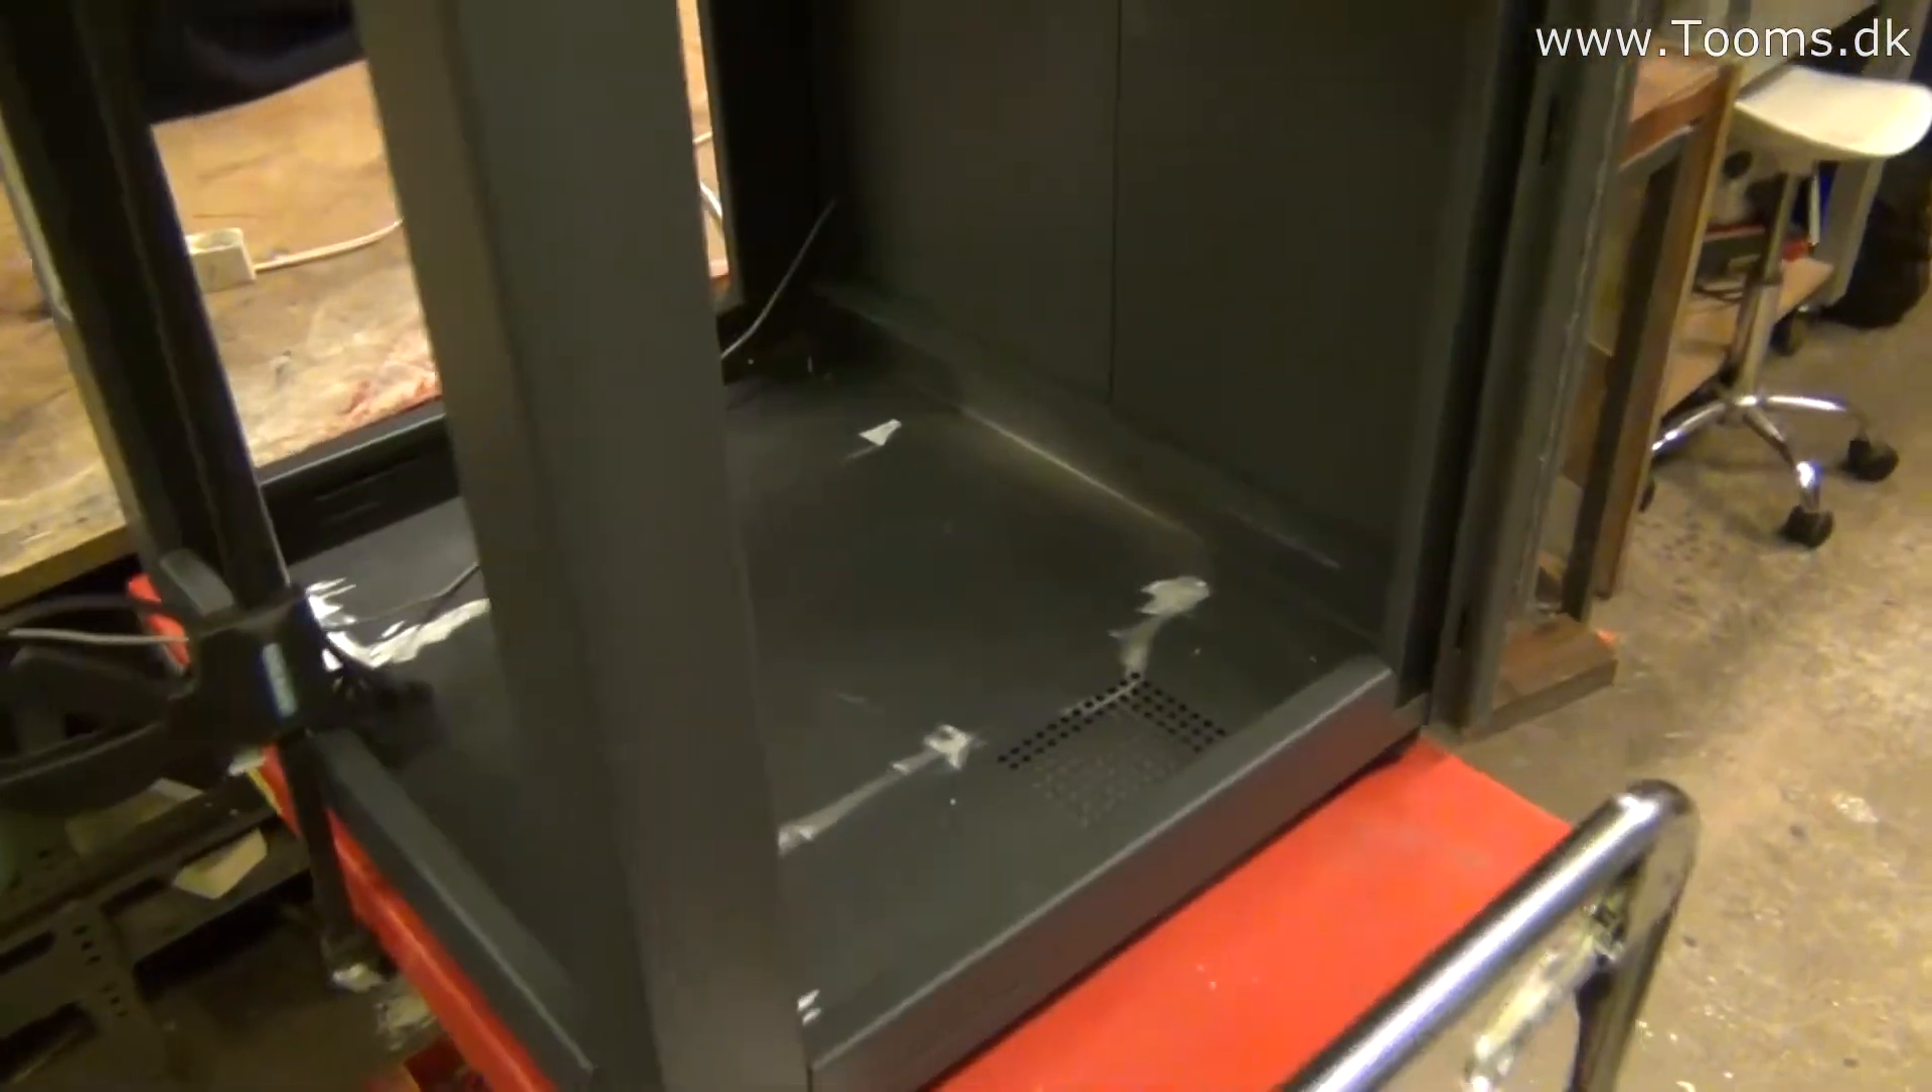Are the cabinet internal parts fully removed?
Yes.